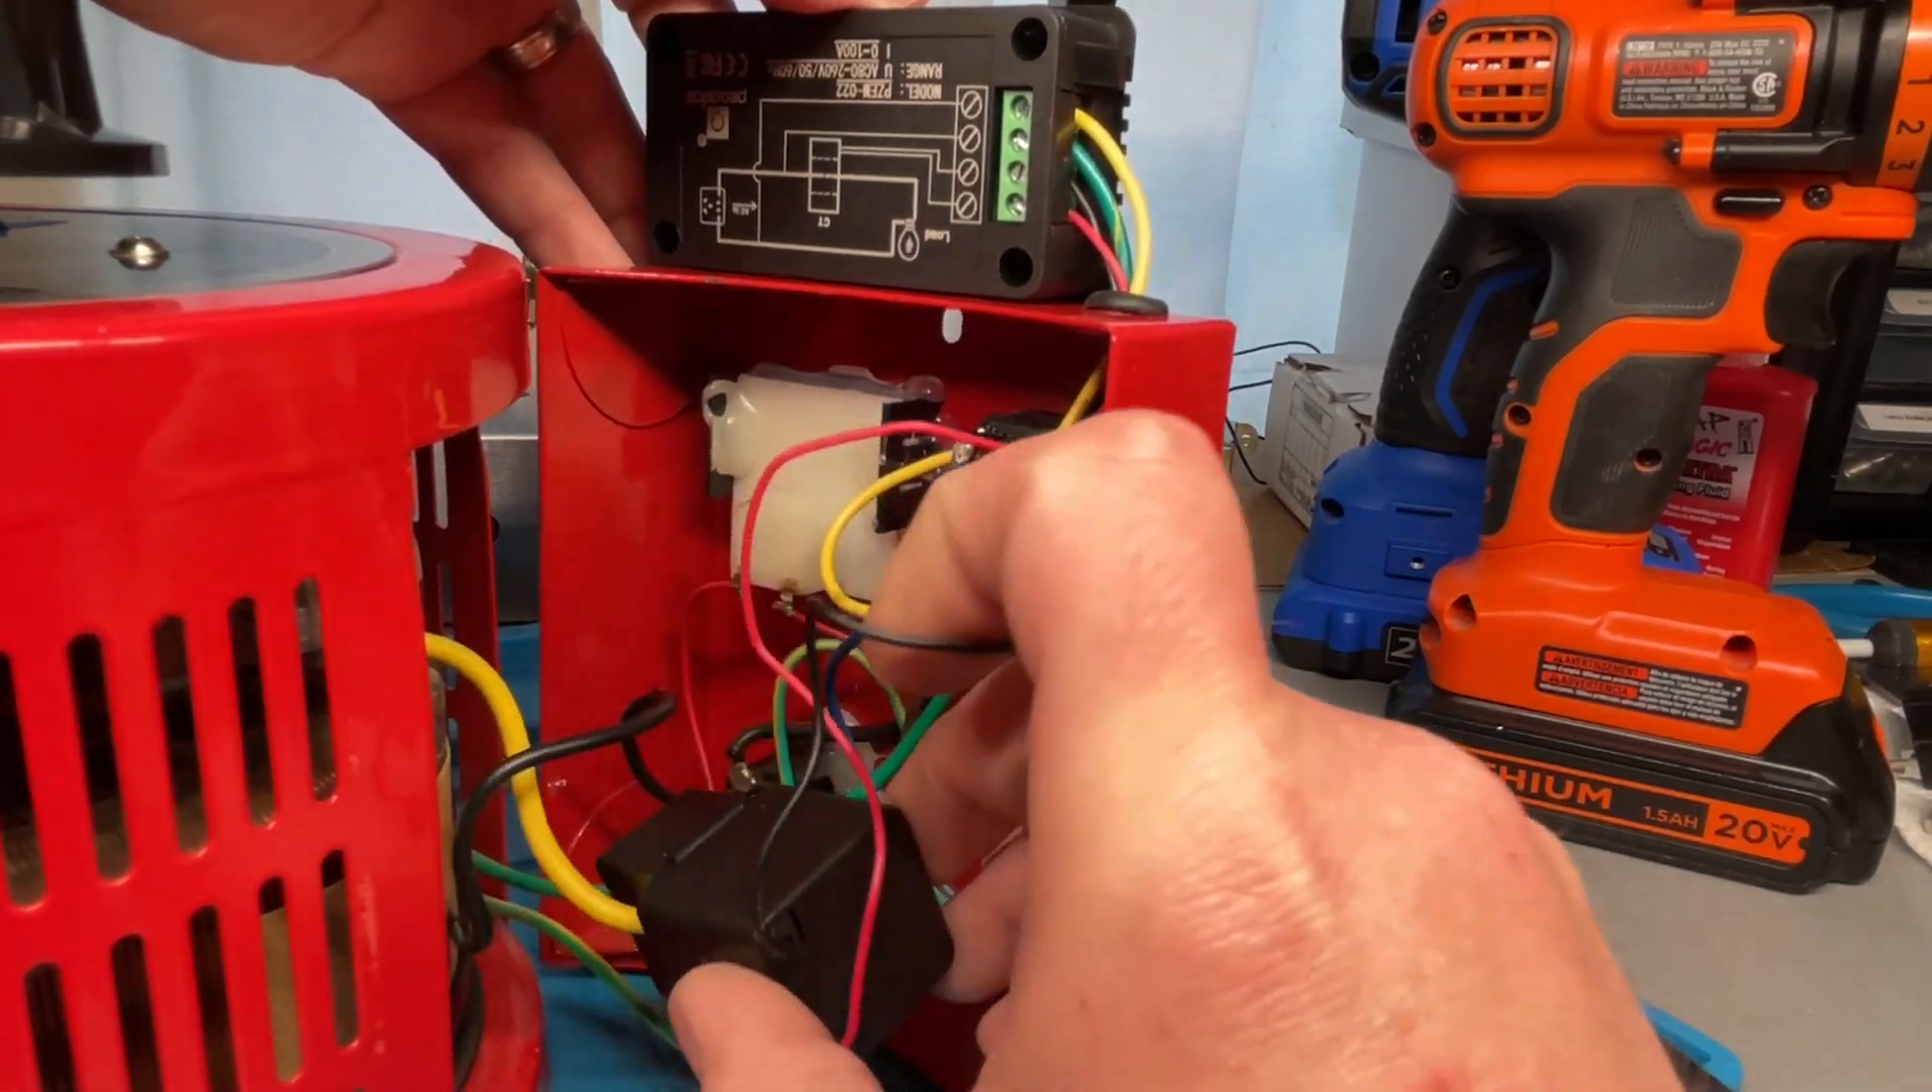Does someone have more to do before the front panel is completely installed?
Yes.